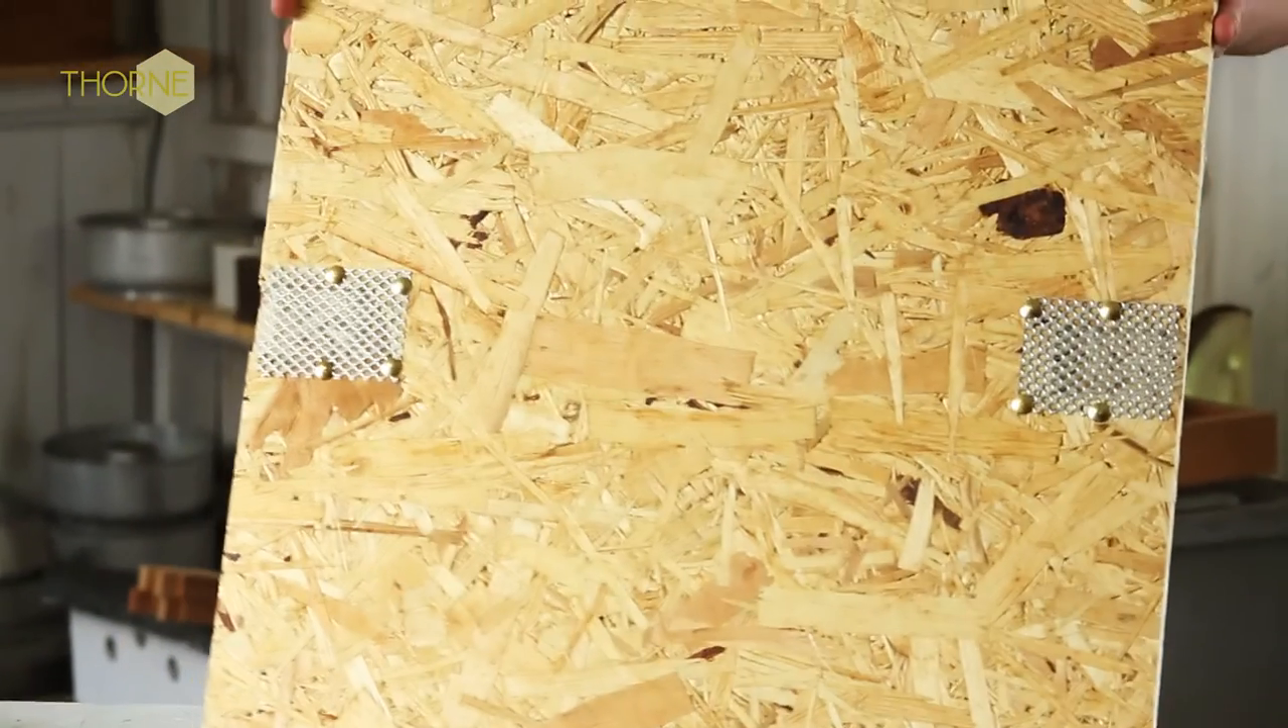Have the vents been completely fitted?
Yes.